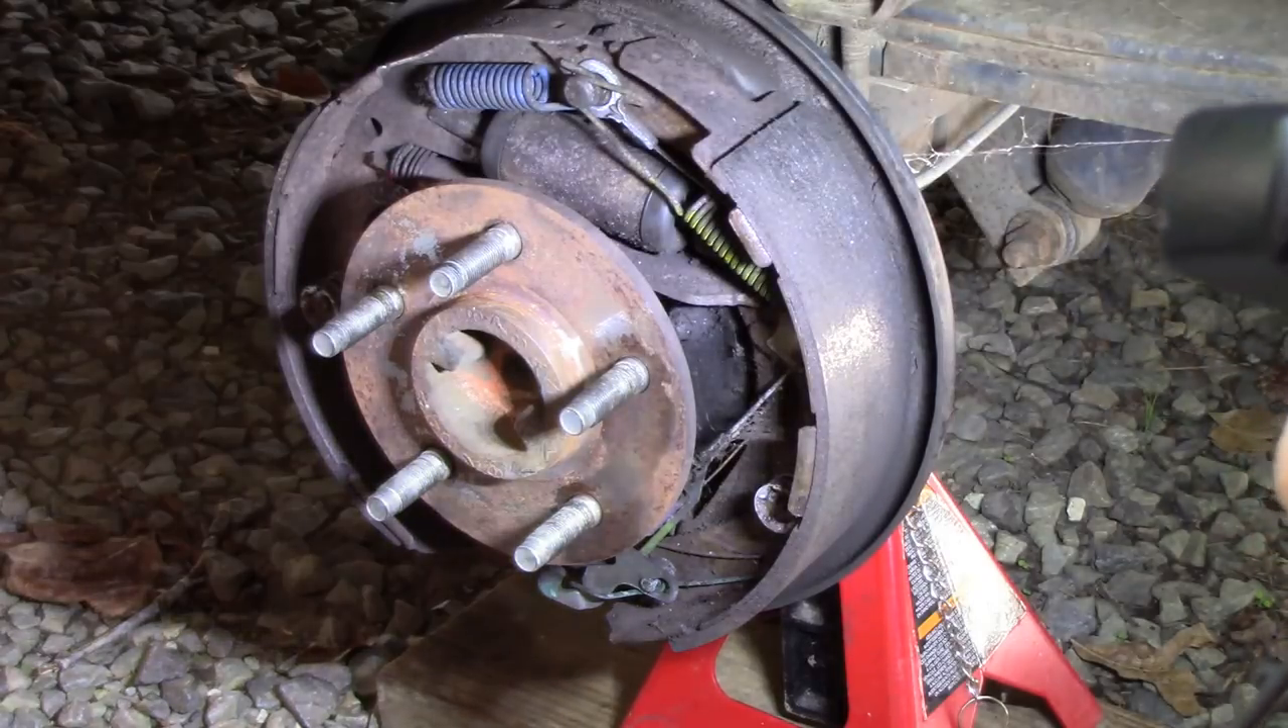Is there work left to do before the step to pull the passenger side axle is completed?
Yes.